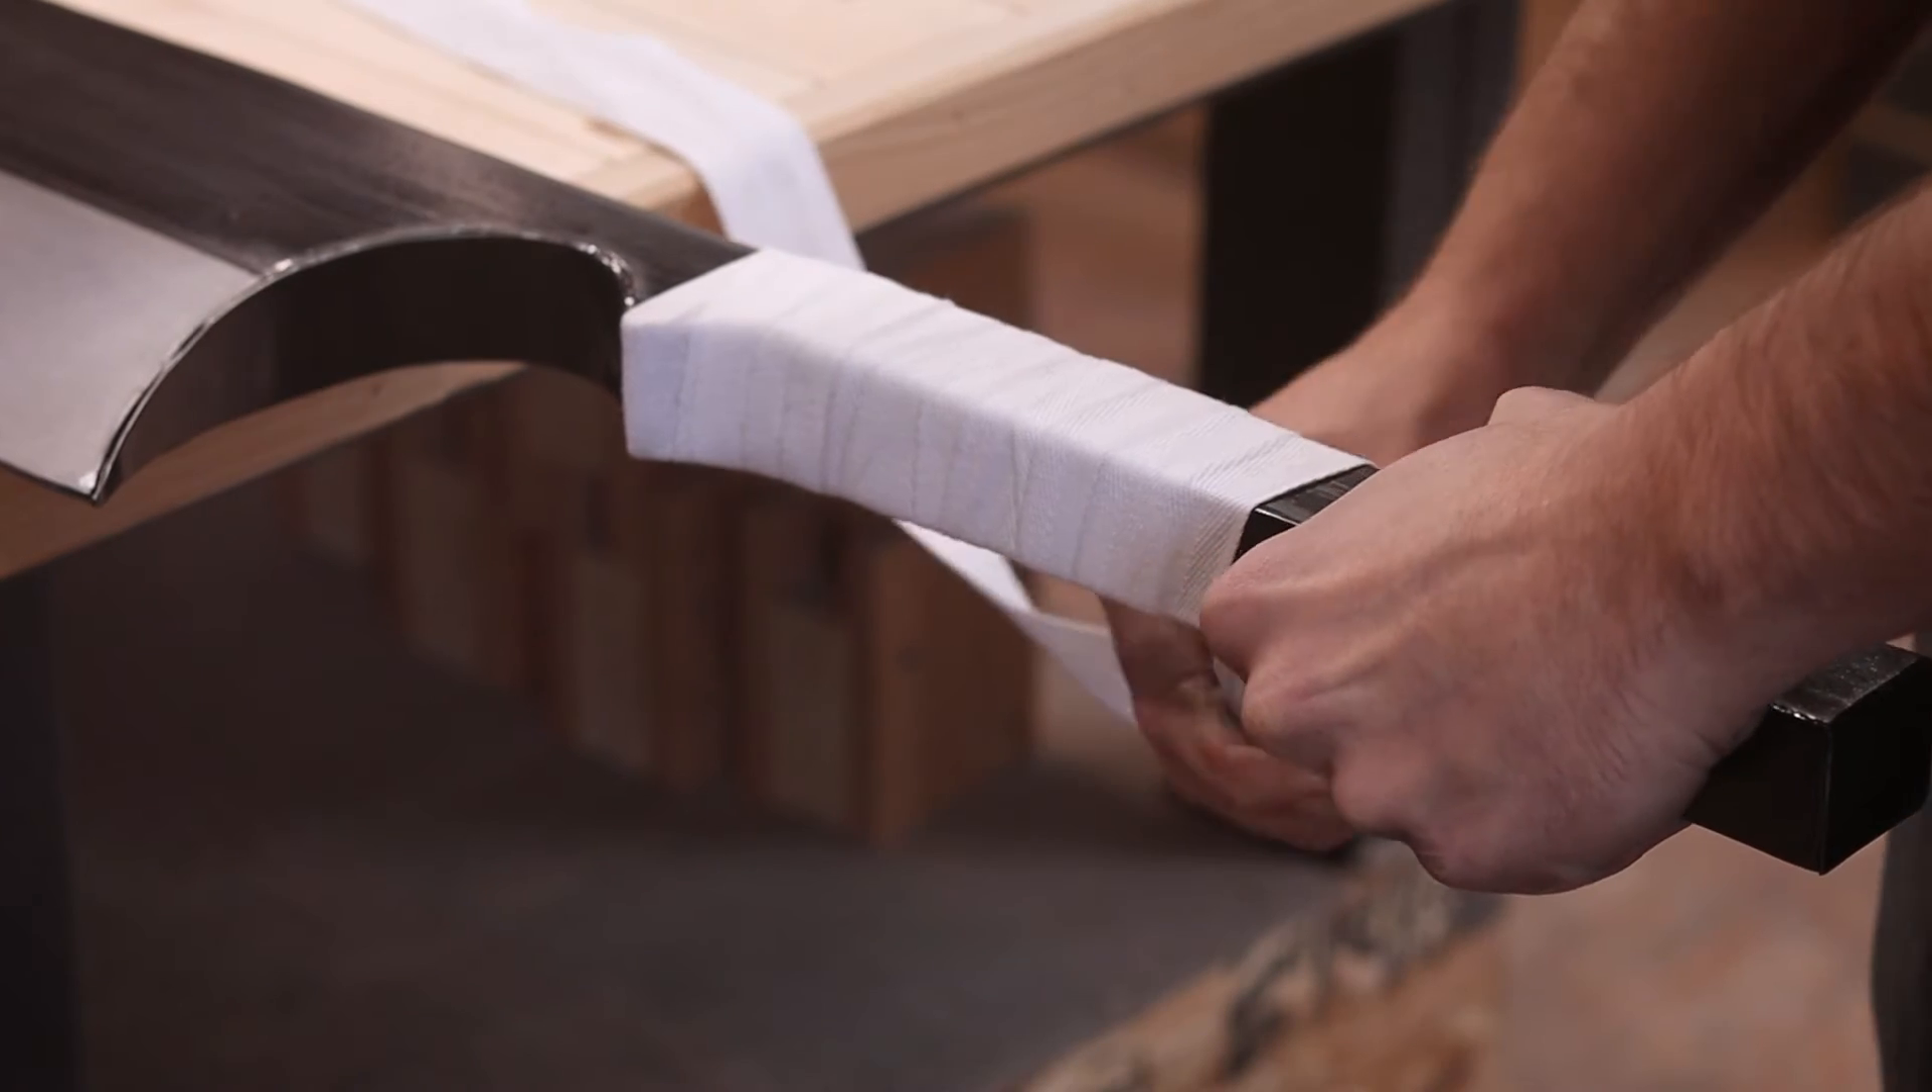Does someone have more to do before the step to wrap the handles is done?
Yes.